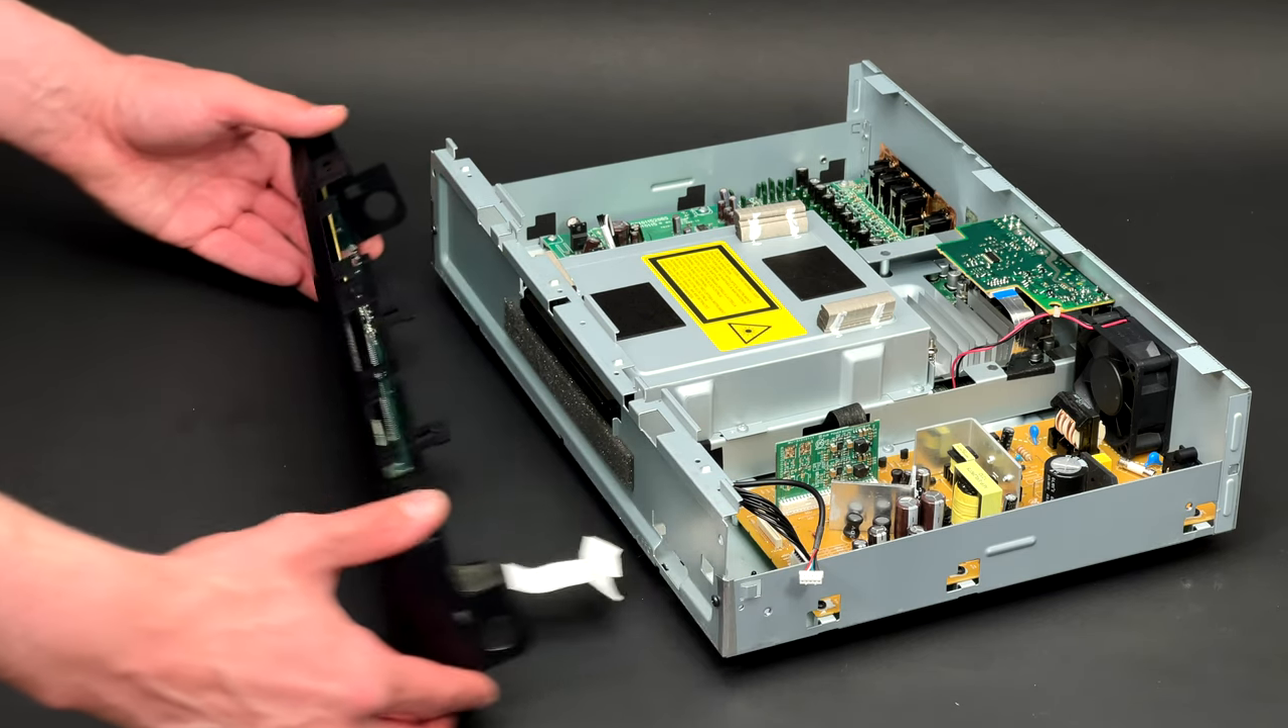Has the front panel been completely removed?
Yes.